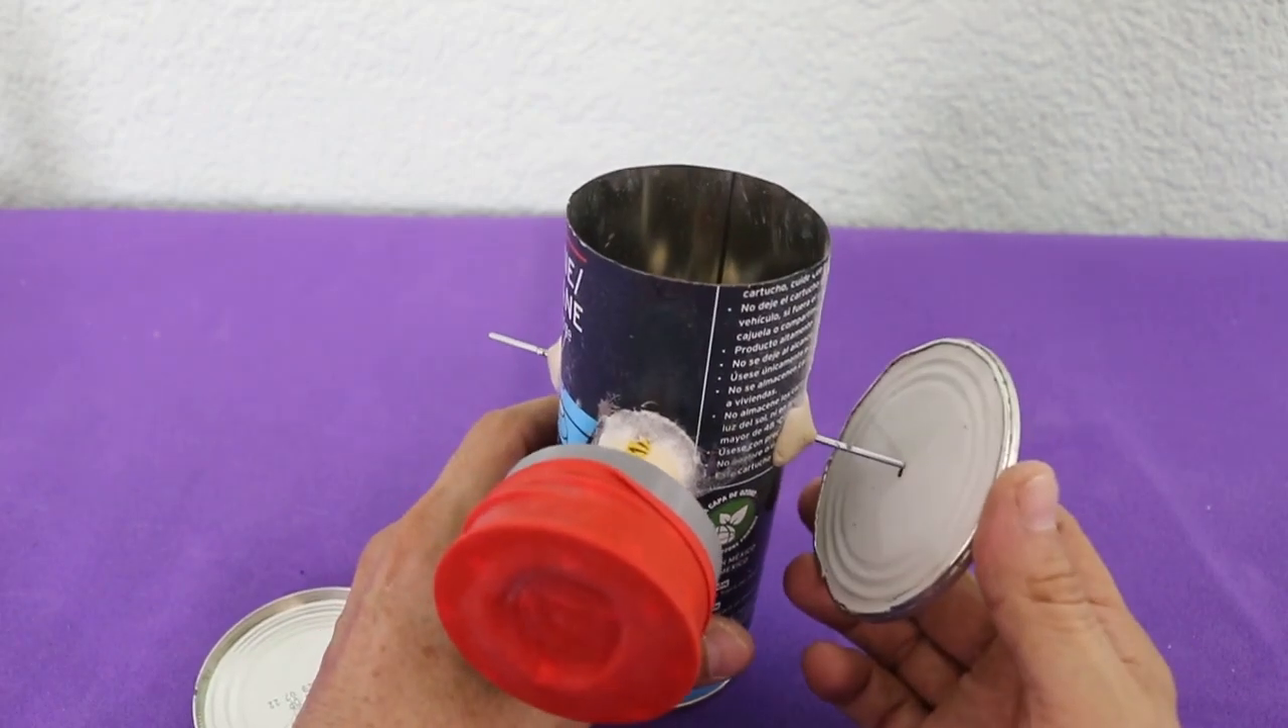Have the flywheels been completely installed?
No.